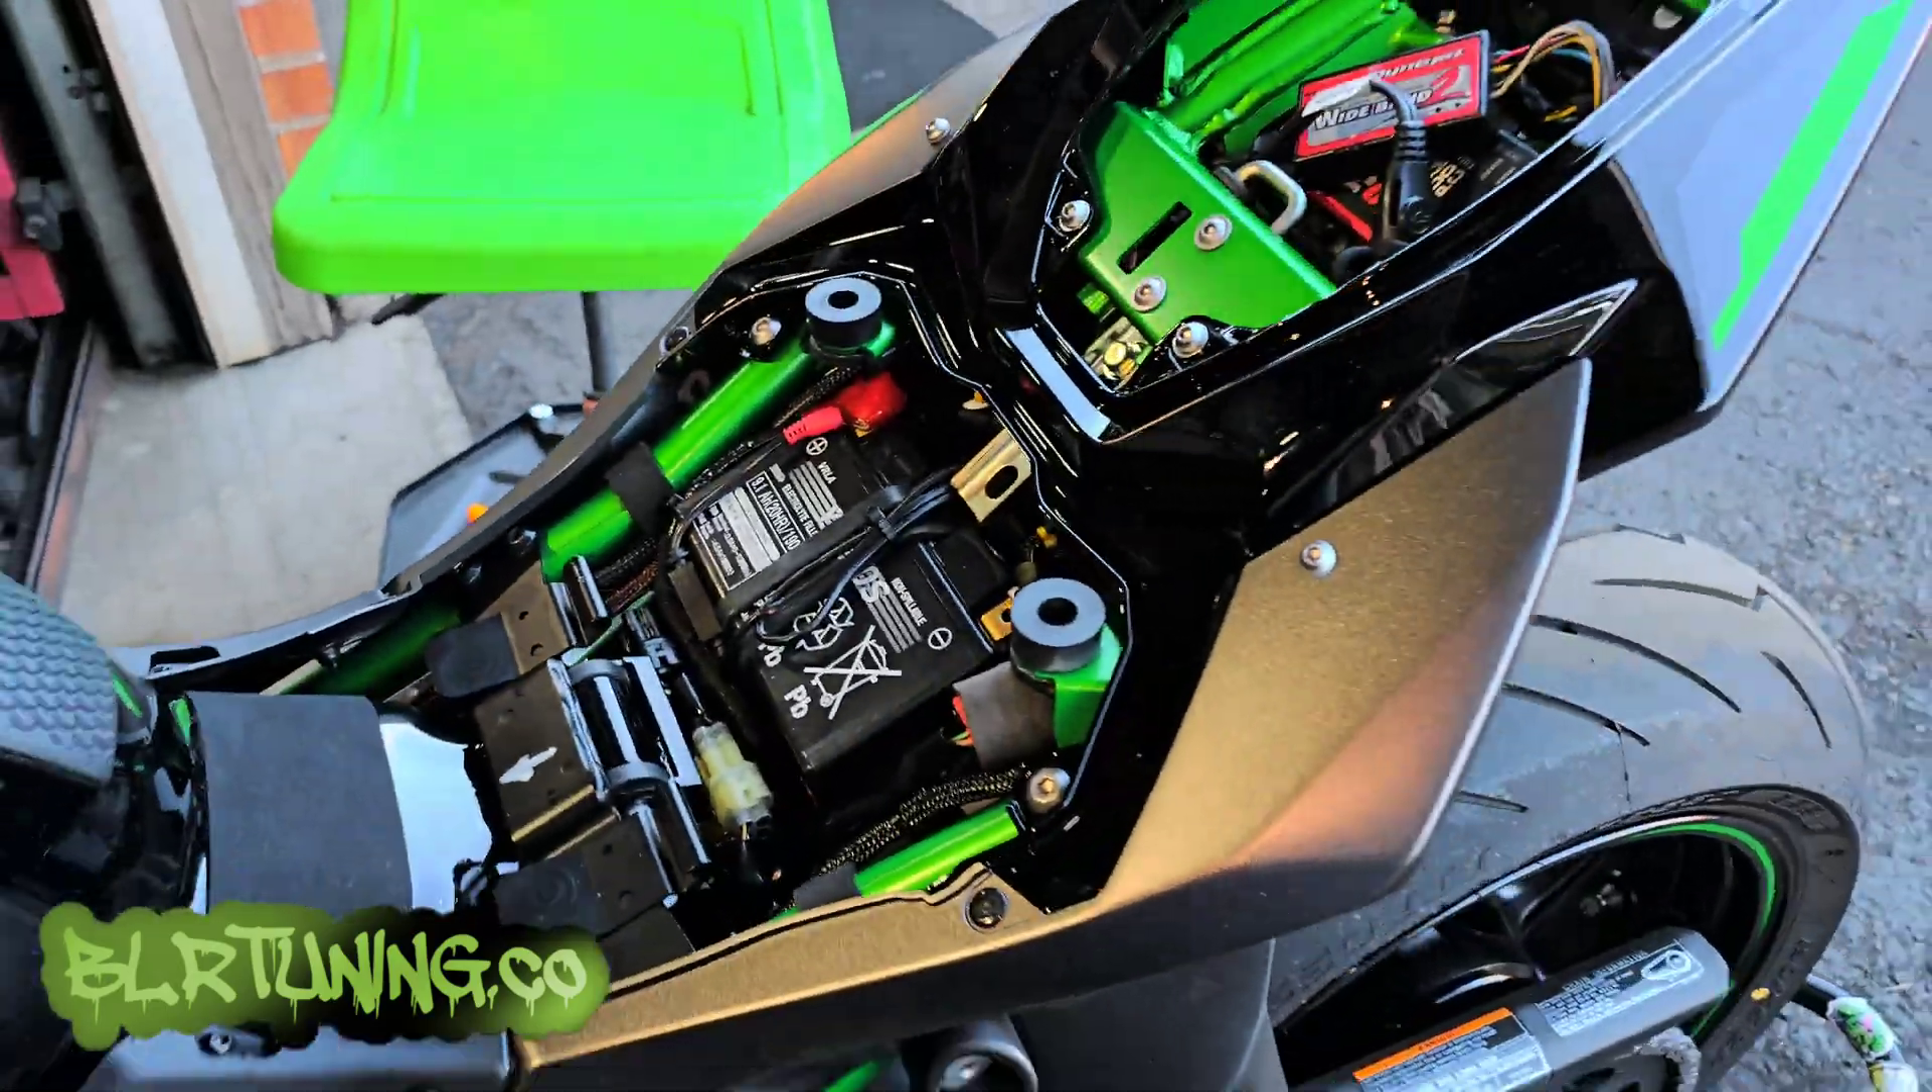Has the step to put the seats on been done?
No.